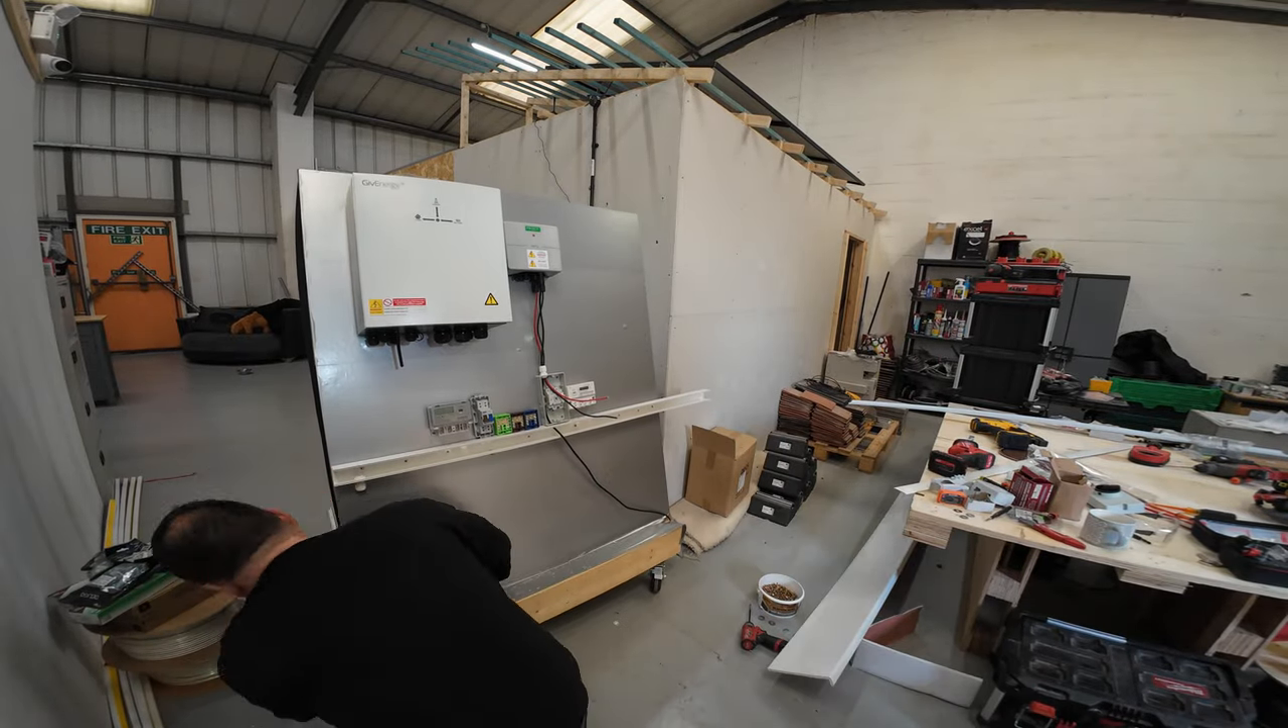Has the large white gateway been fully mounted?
Yes.